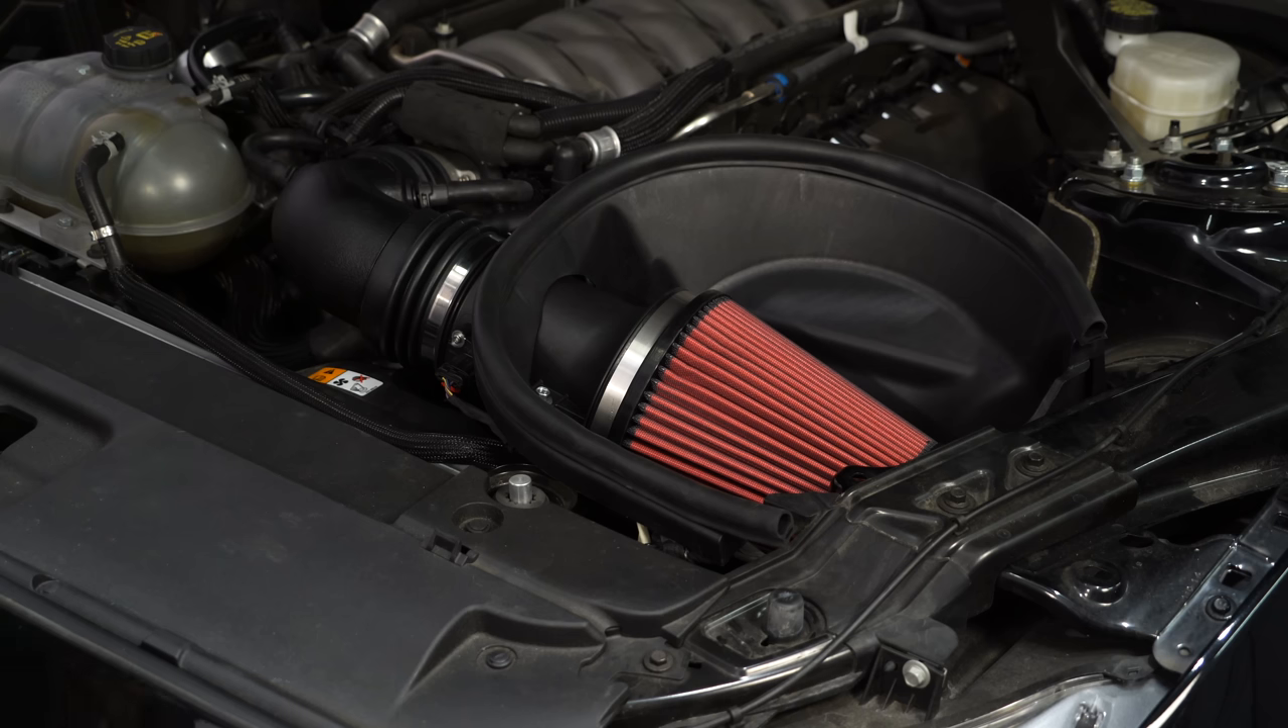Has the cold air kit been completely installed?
Yes.